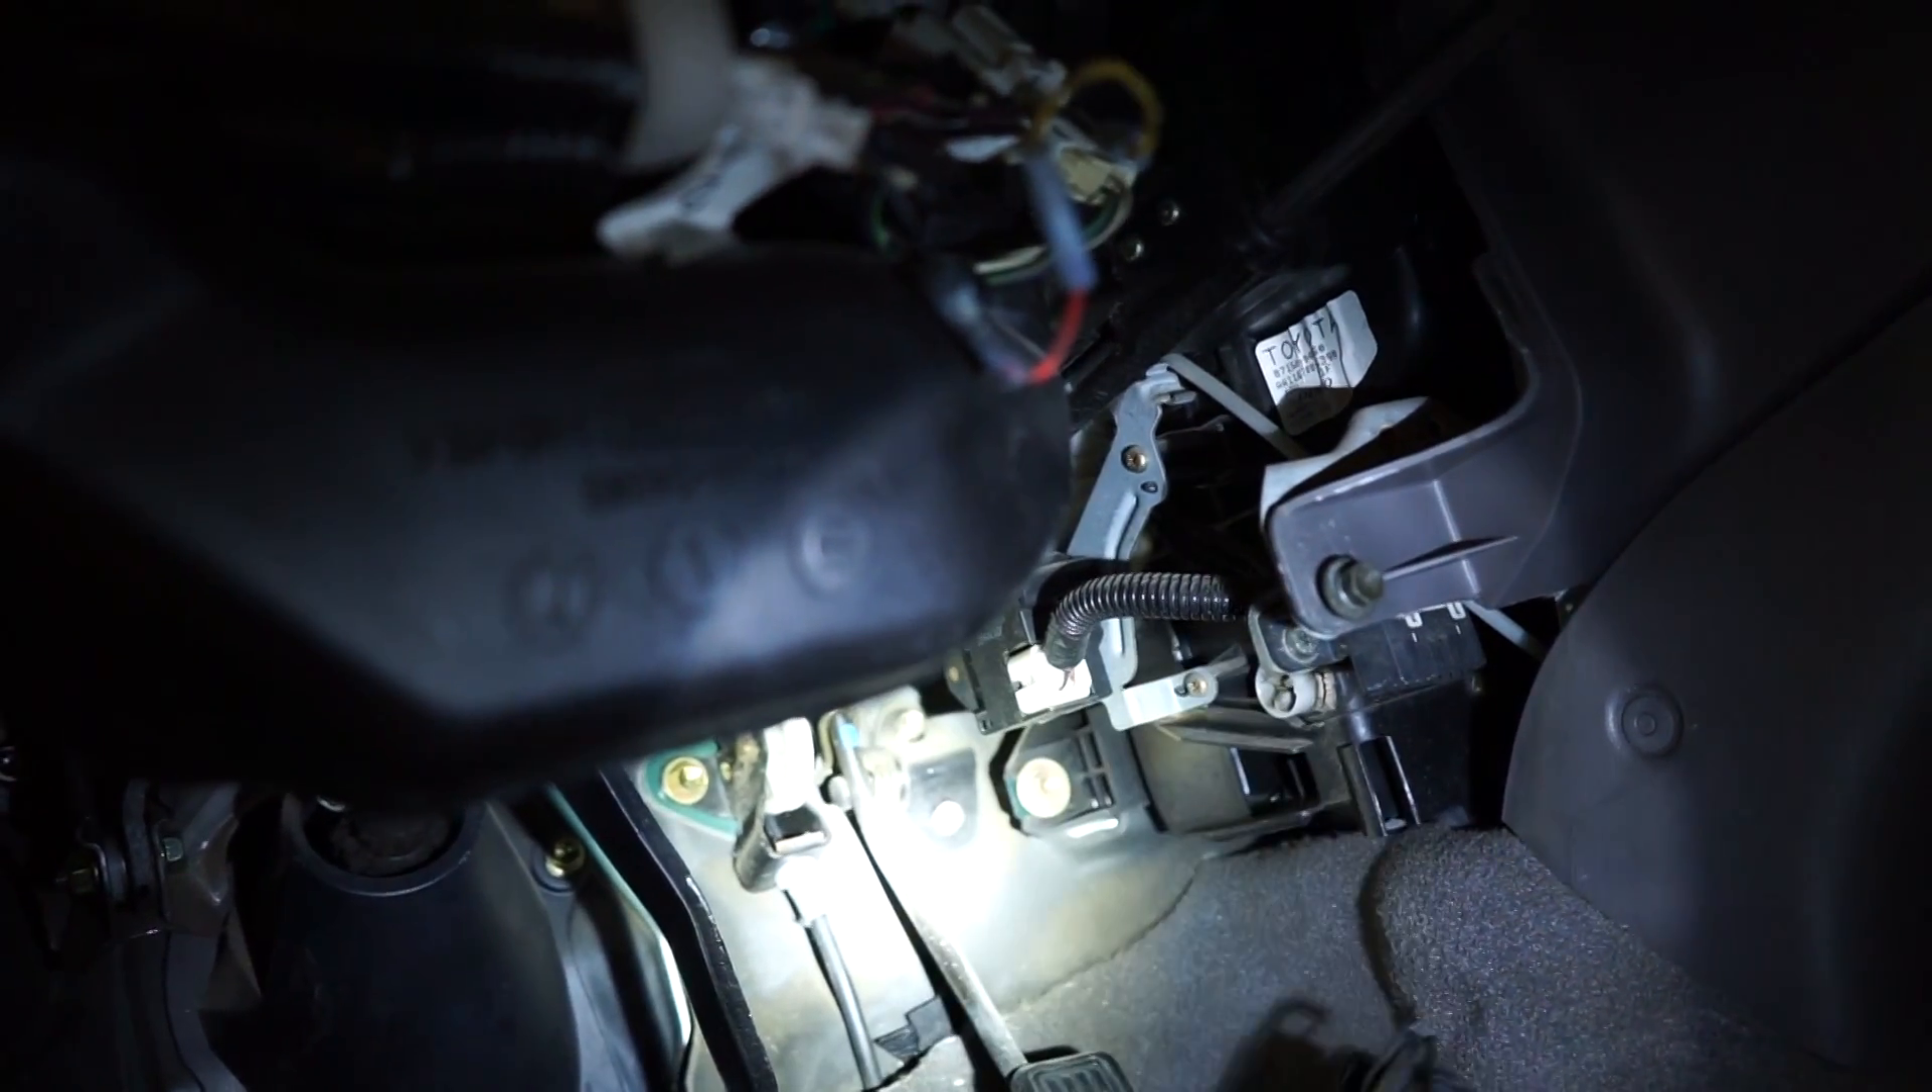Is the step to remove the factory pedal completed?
No.